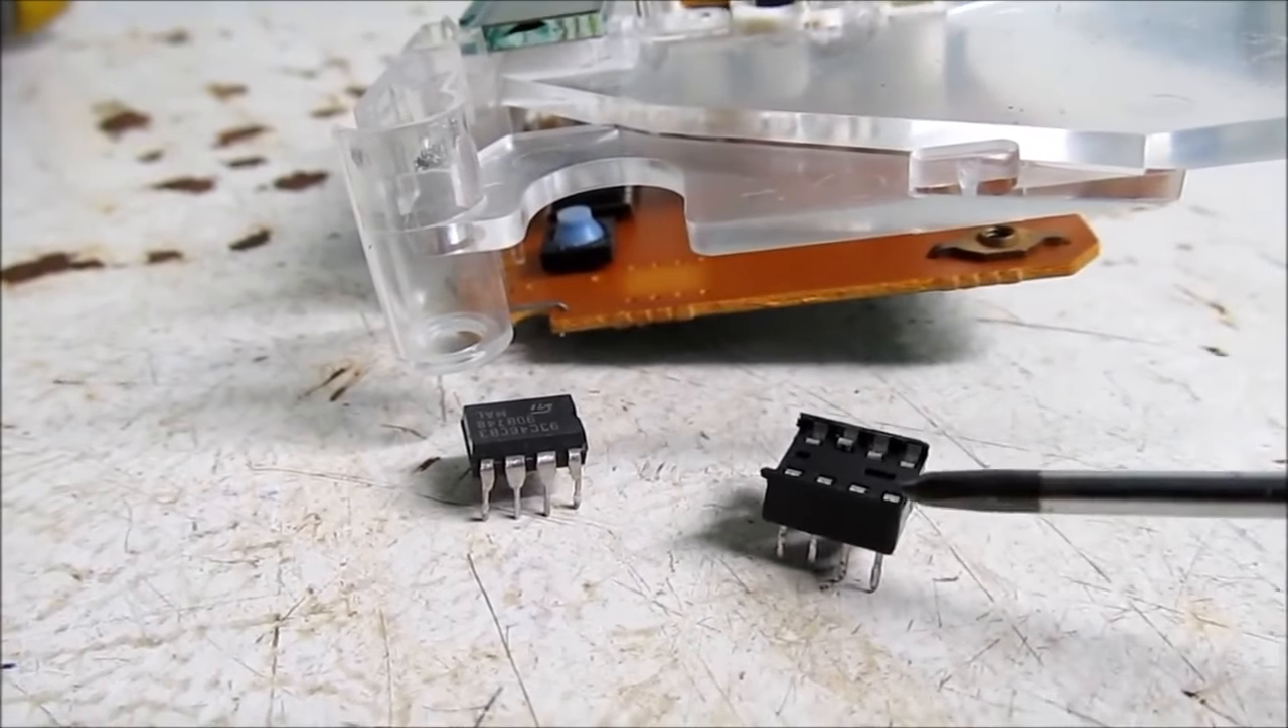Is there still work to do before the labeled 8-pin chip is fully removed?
No.